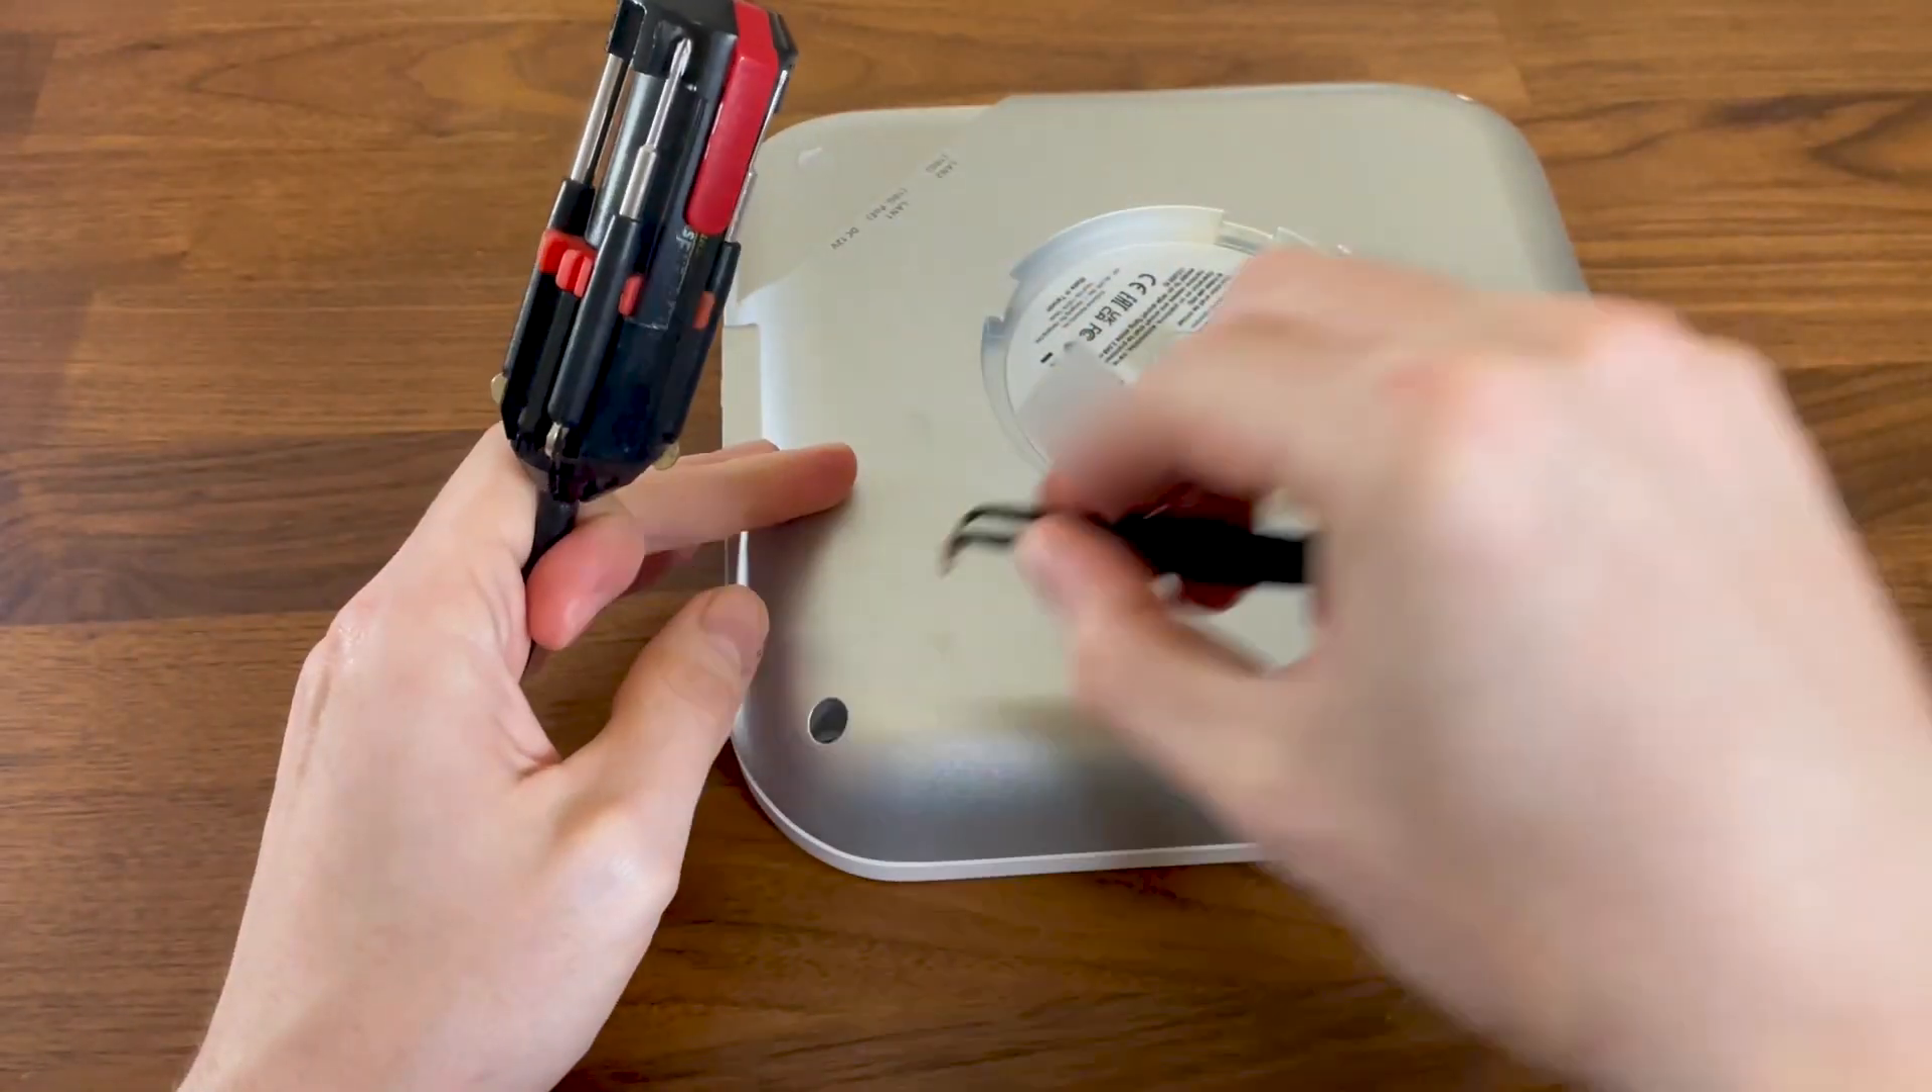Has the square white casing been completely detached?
No.